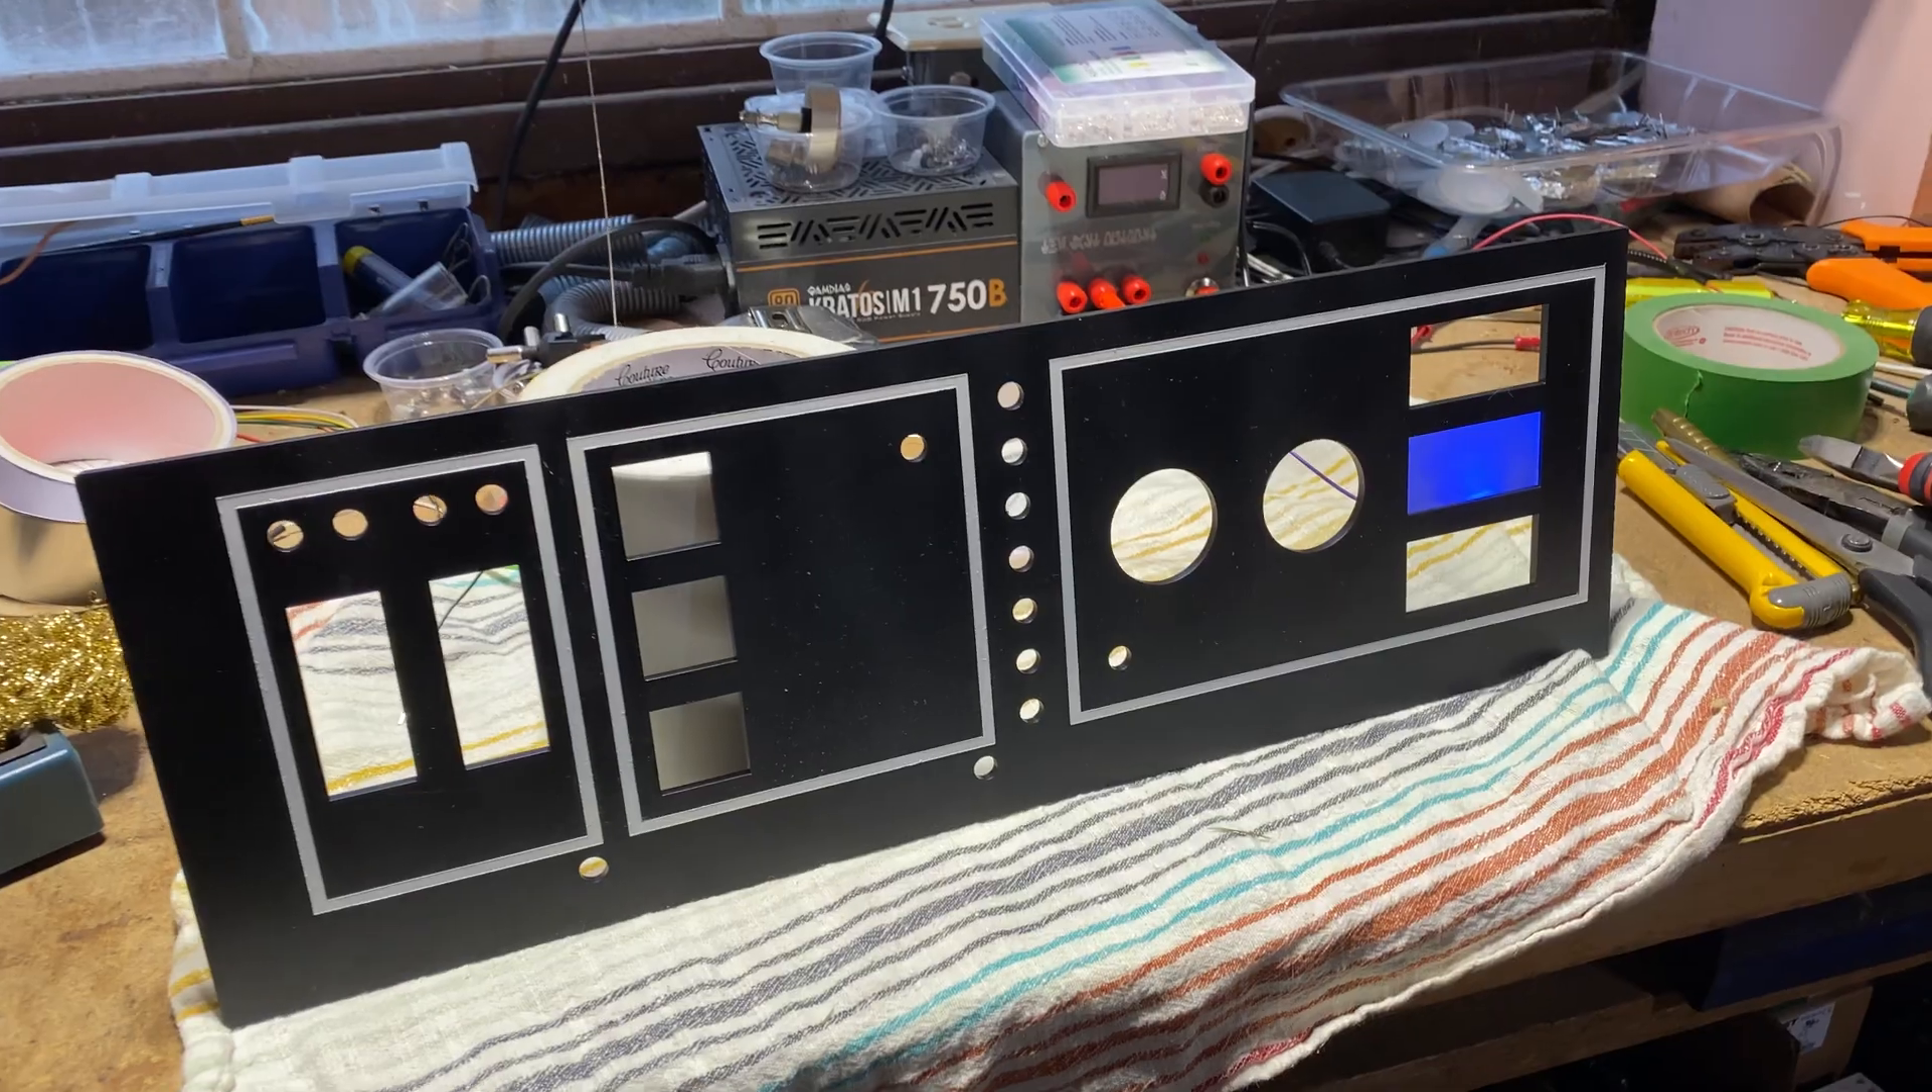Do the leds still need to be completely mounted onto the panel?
Yes.